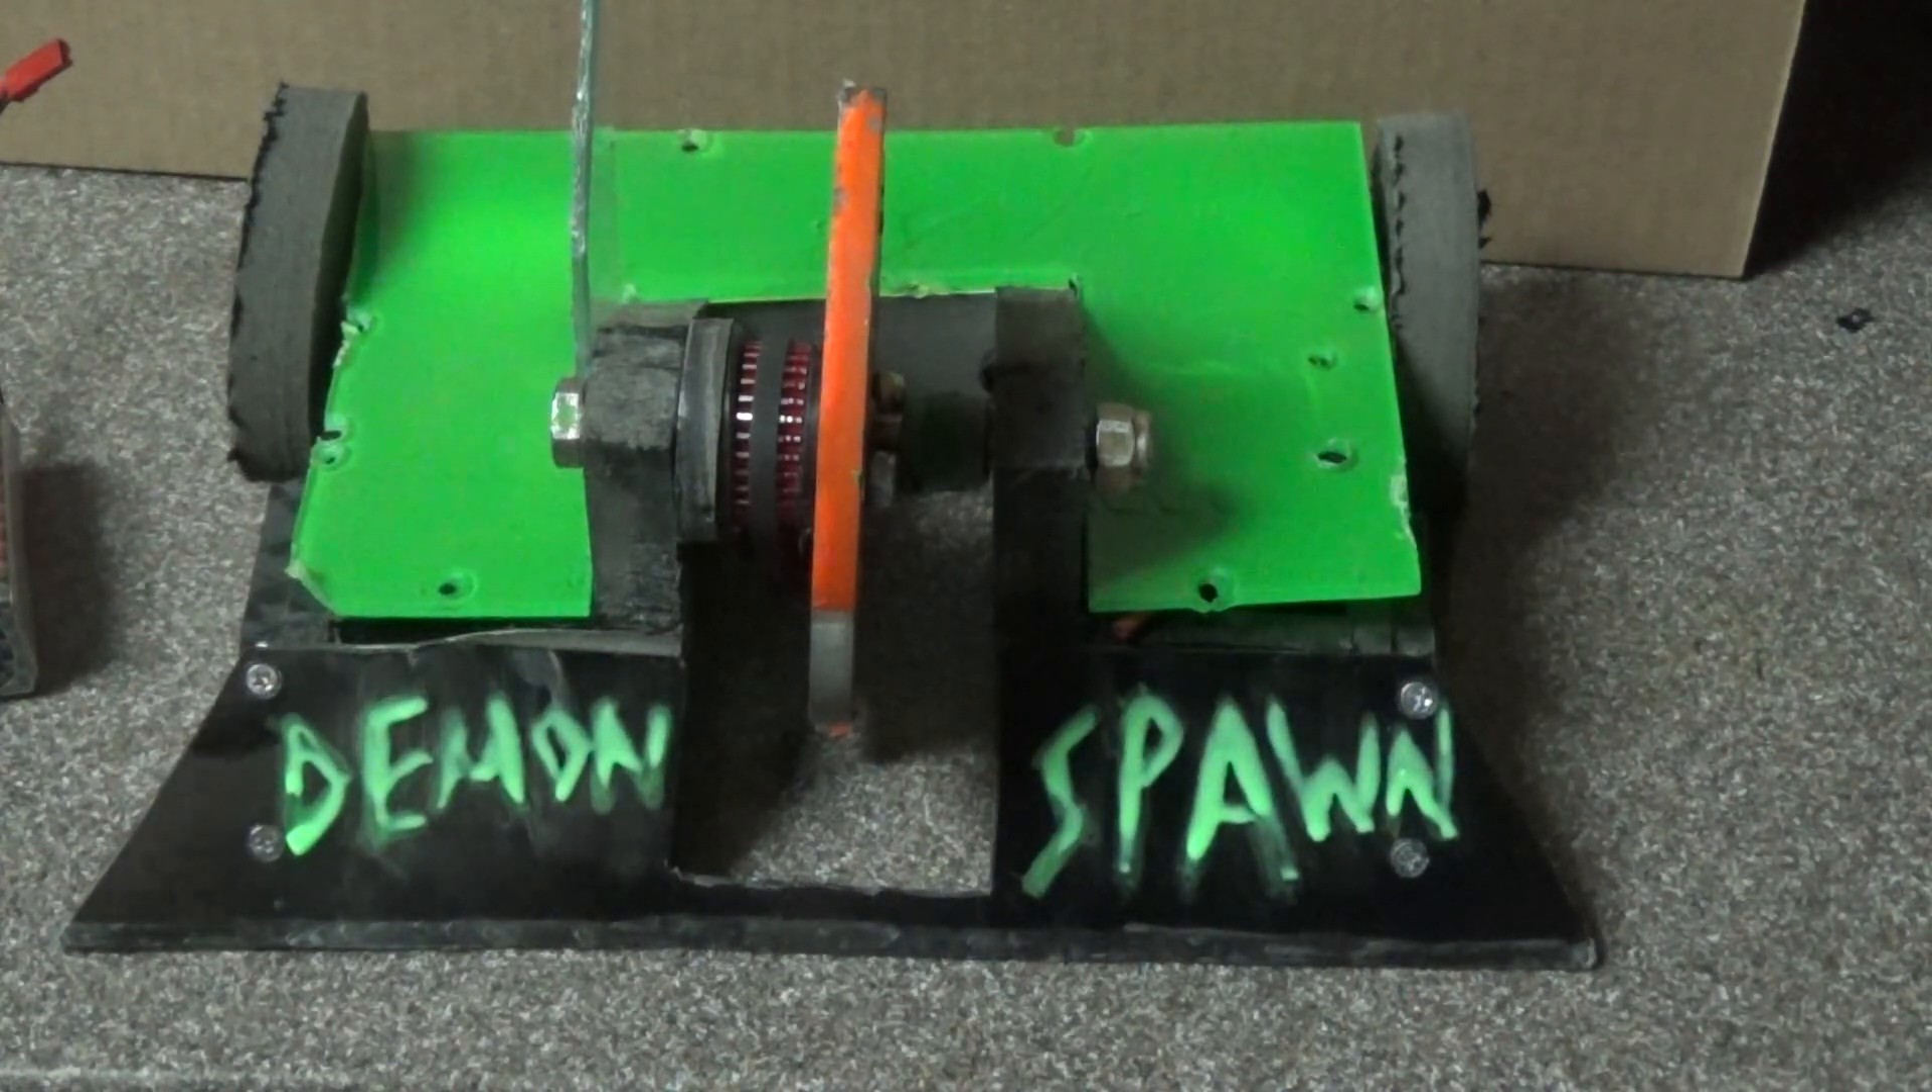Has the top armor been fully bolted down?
No.